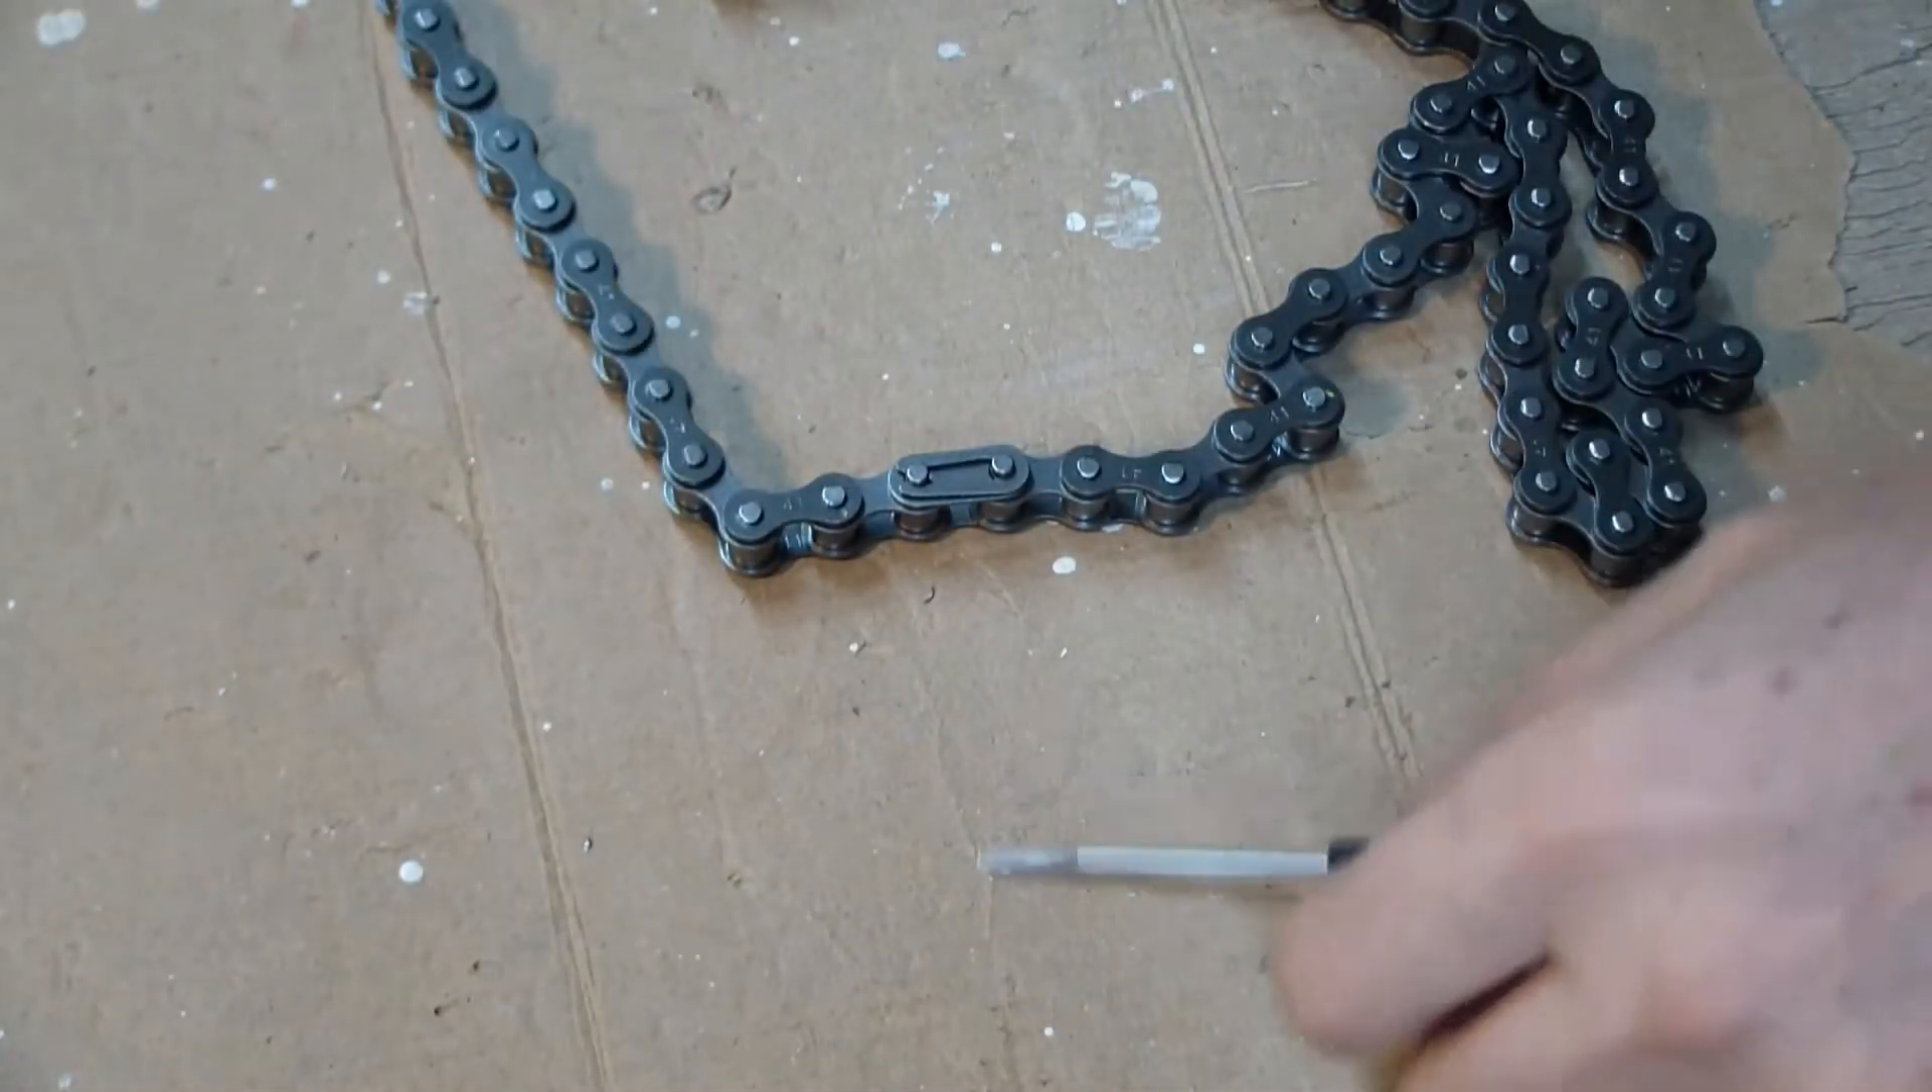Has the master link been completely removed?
No.